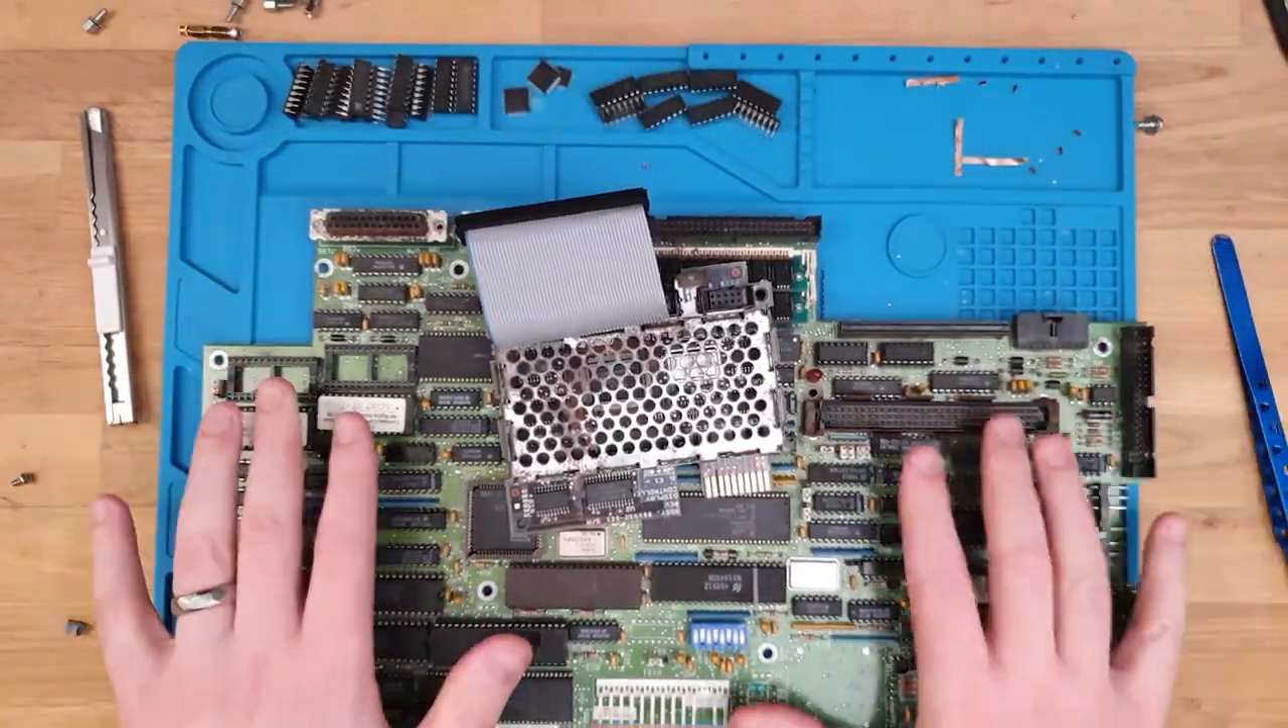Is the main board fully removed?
Yes.